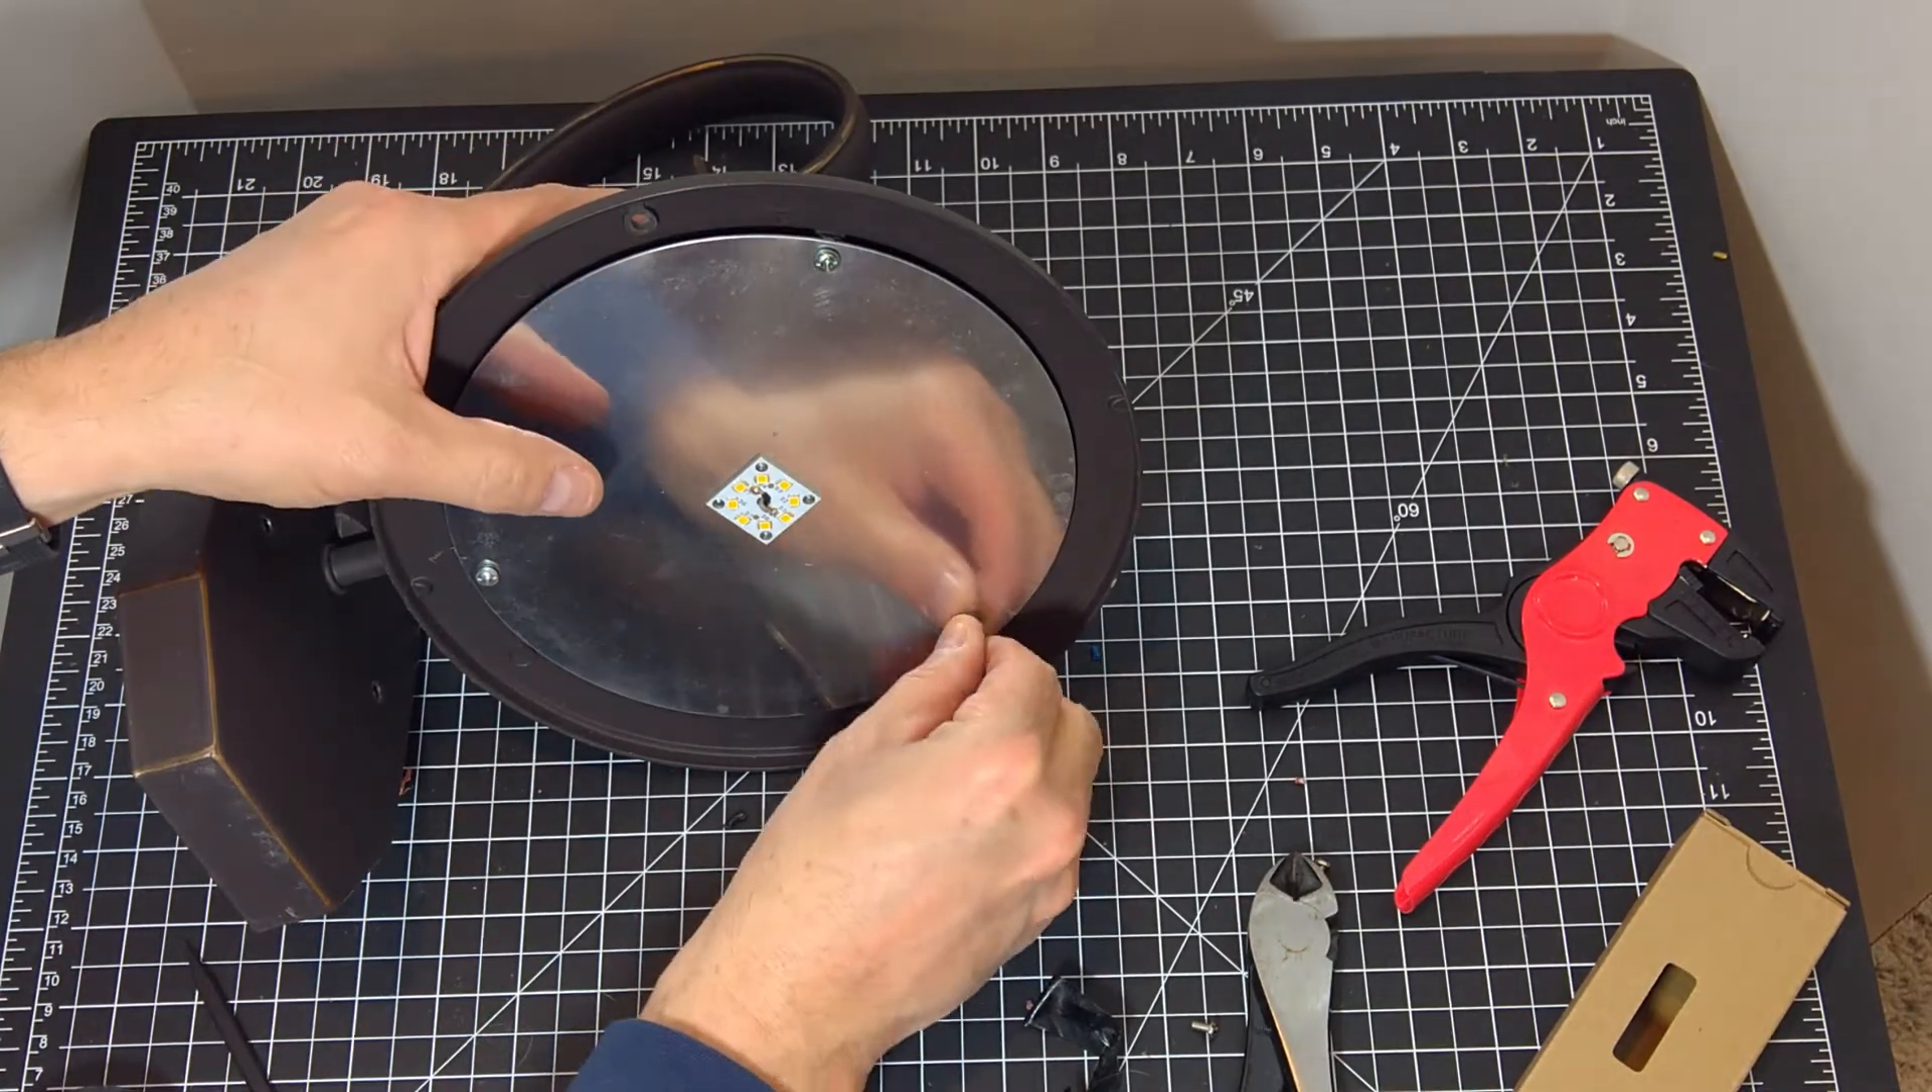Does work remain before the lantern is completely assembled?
Yes.